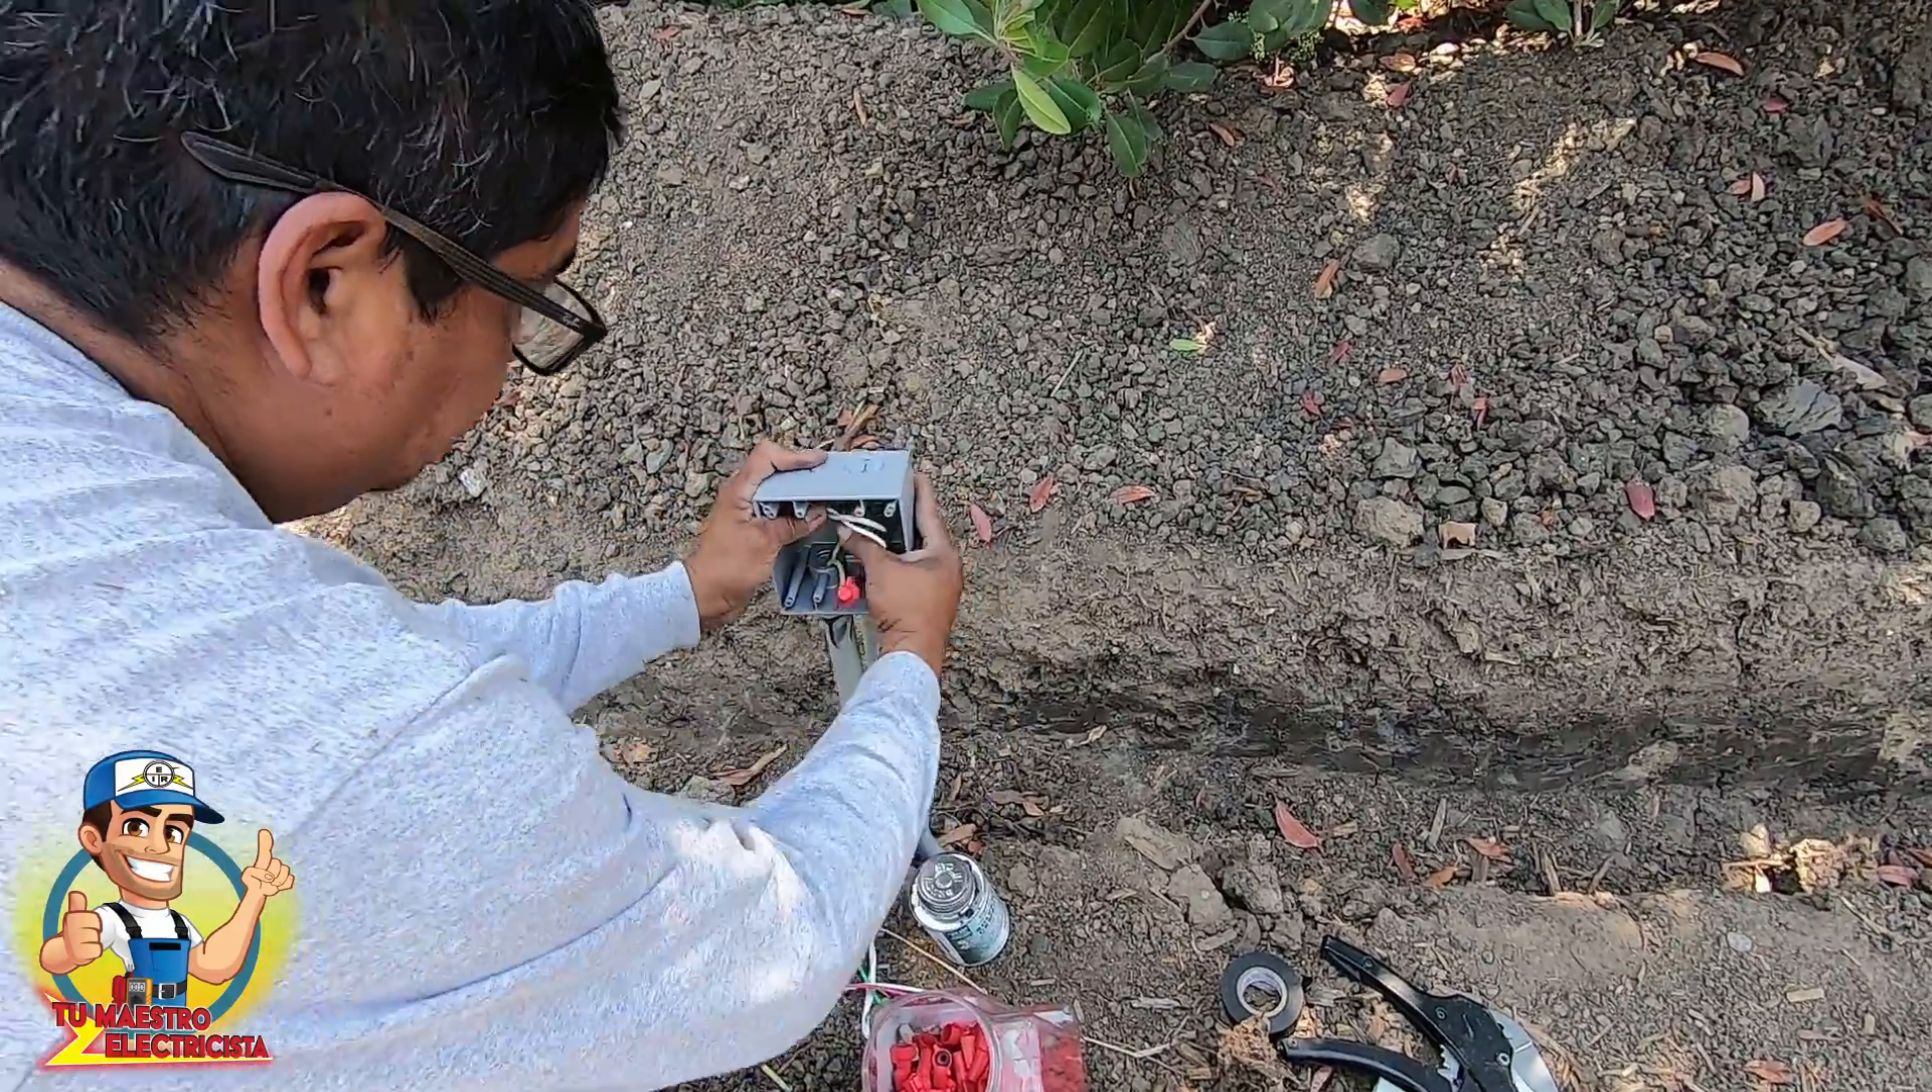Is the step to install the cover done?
No.